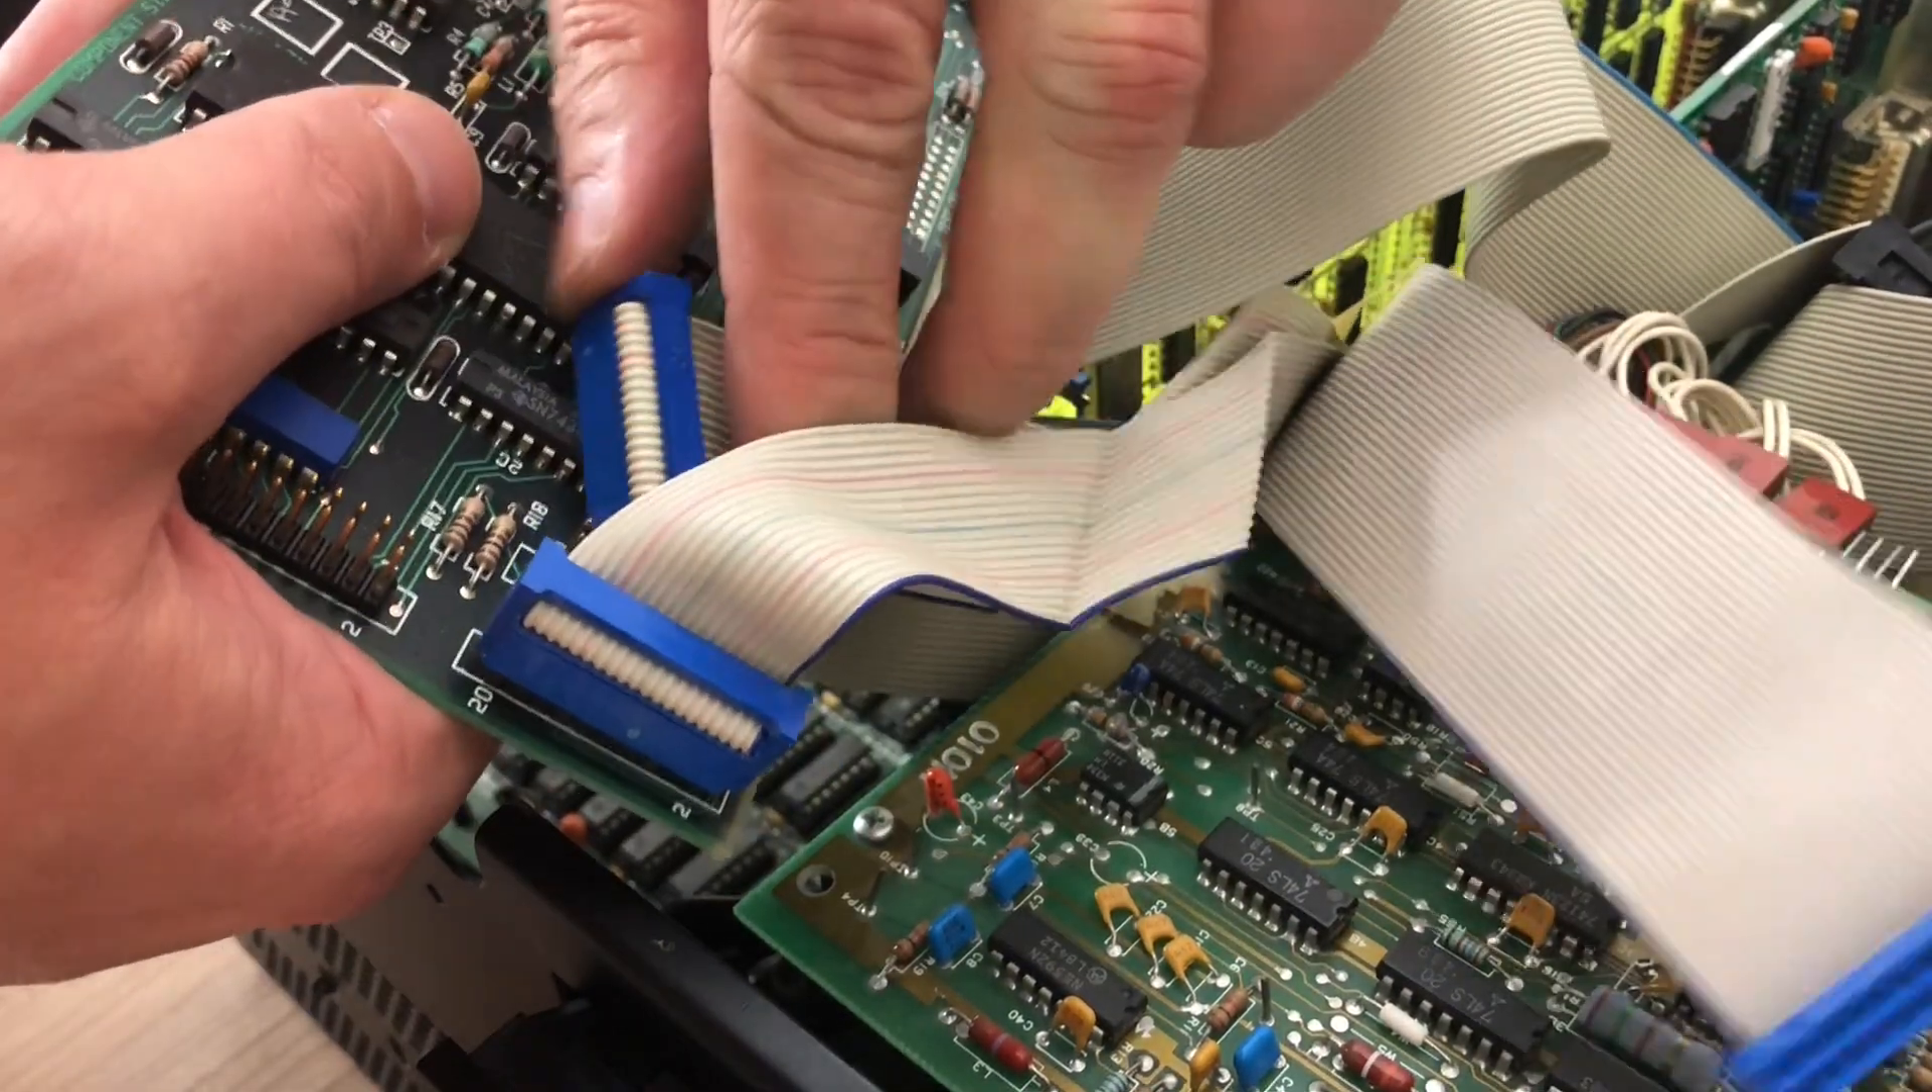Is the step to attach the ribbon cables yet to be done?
Yes.